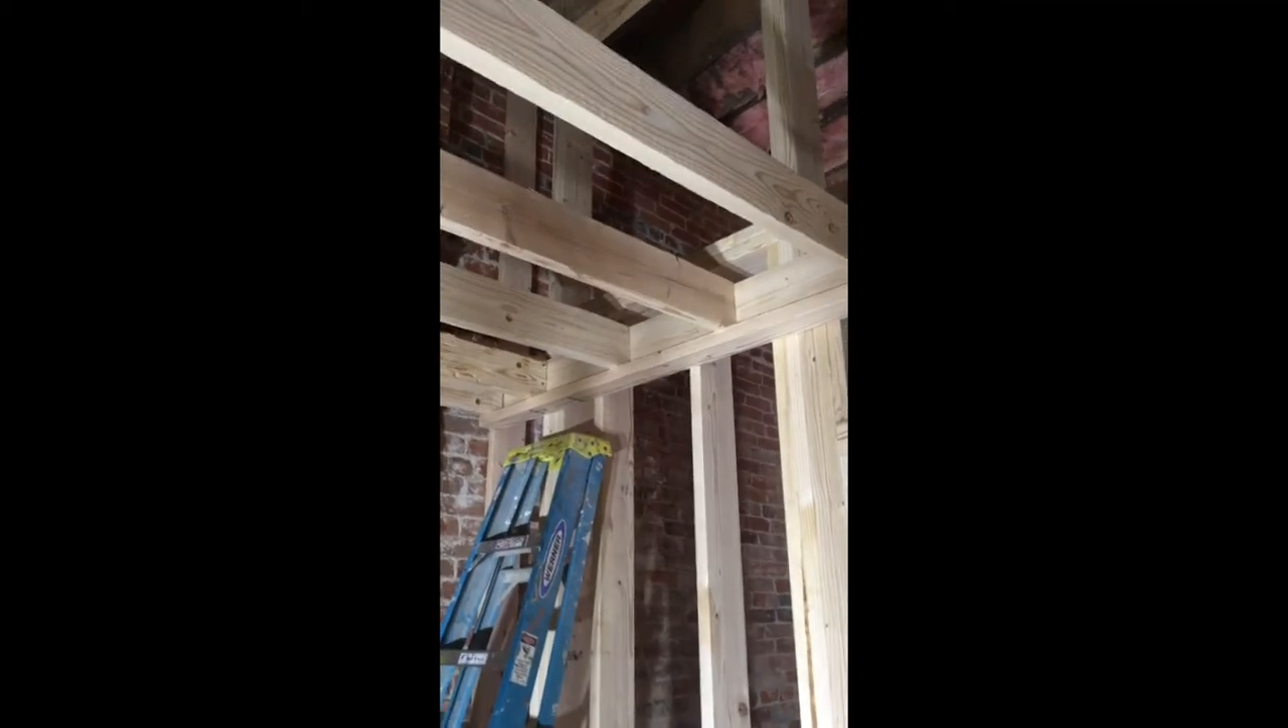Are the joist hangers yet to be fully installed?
Yes.